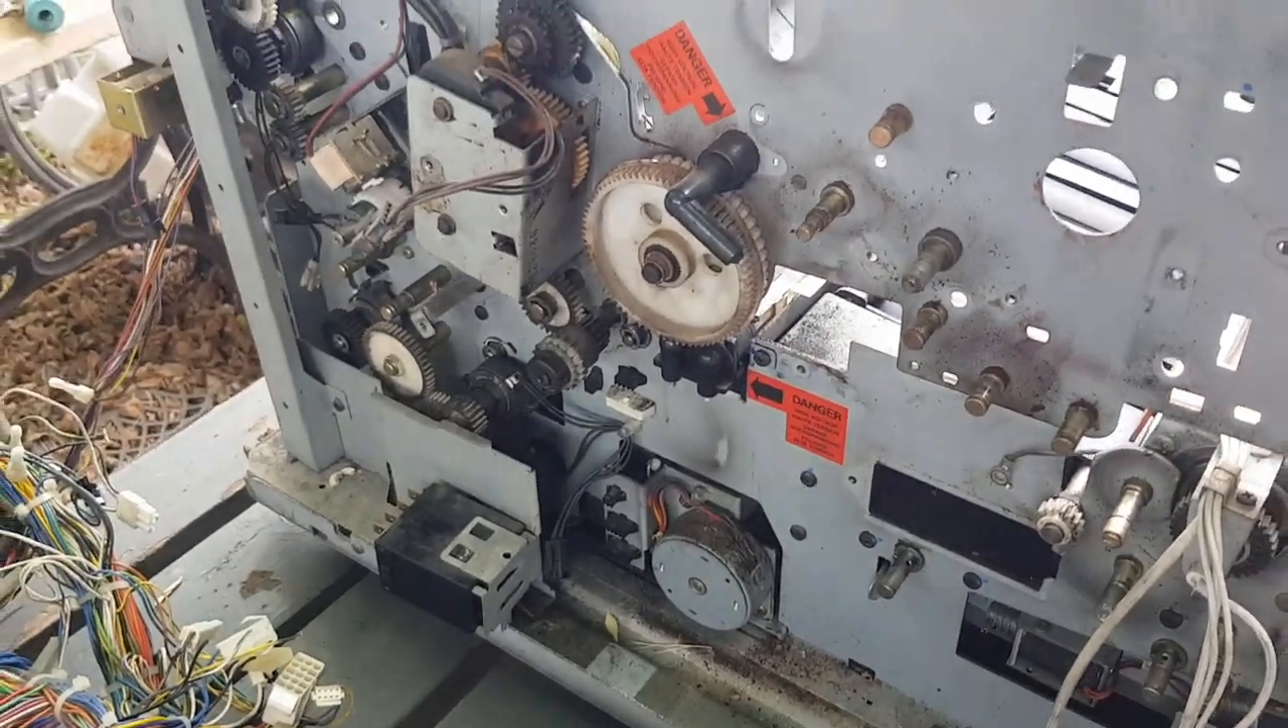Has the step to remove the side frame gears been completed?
No.